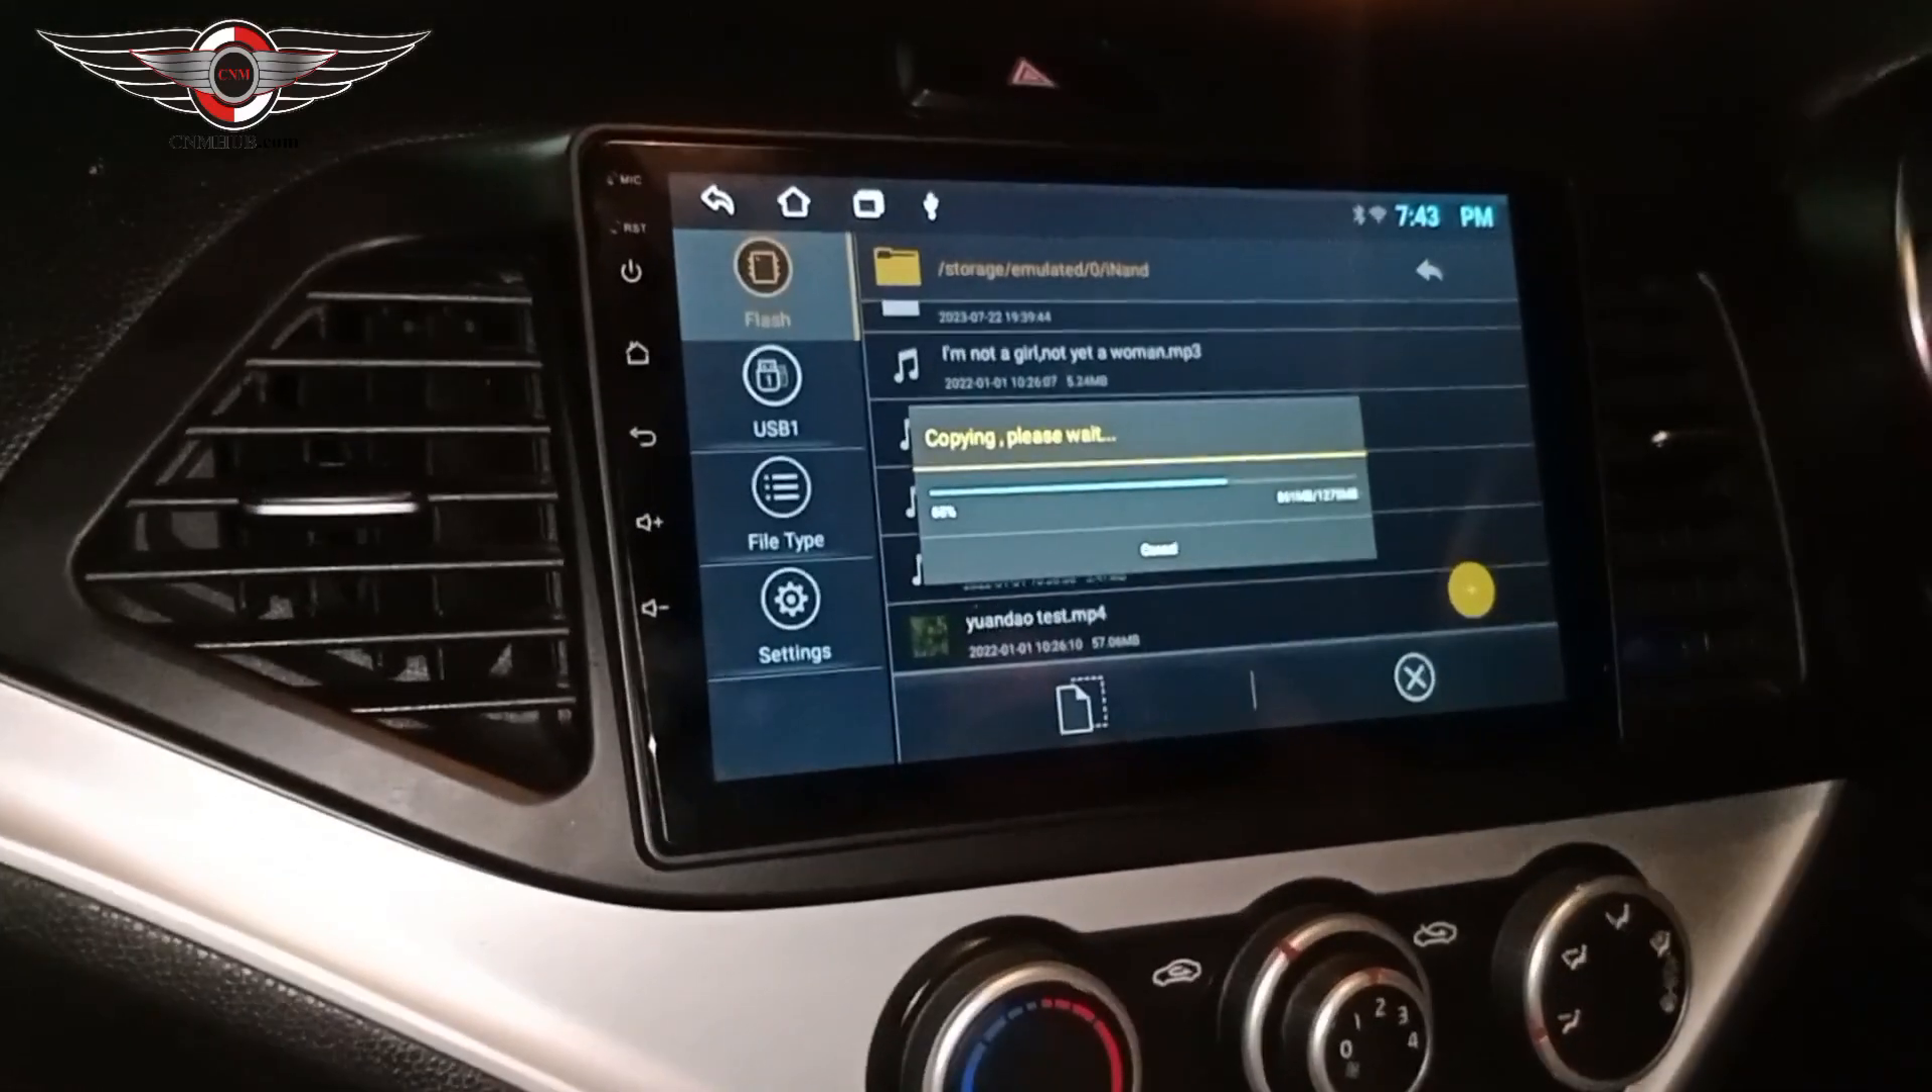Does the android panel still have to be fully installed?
No.